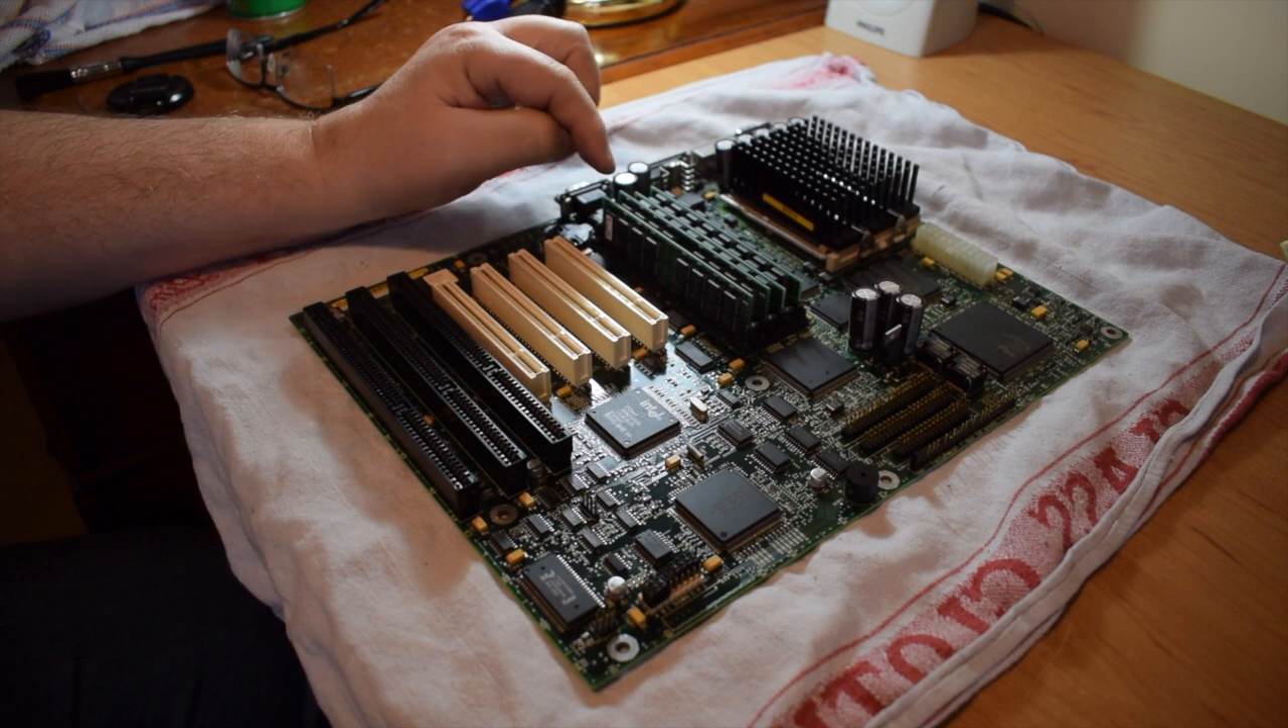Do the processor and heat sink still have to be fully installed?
No.